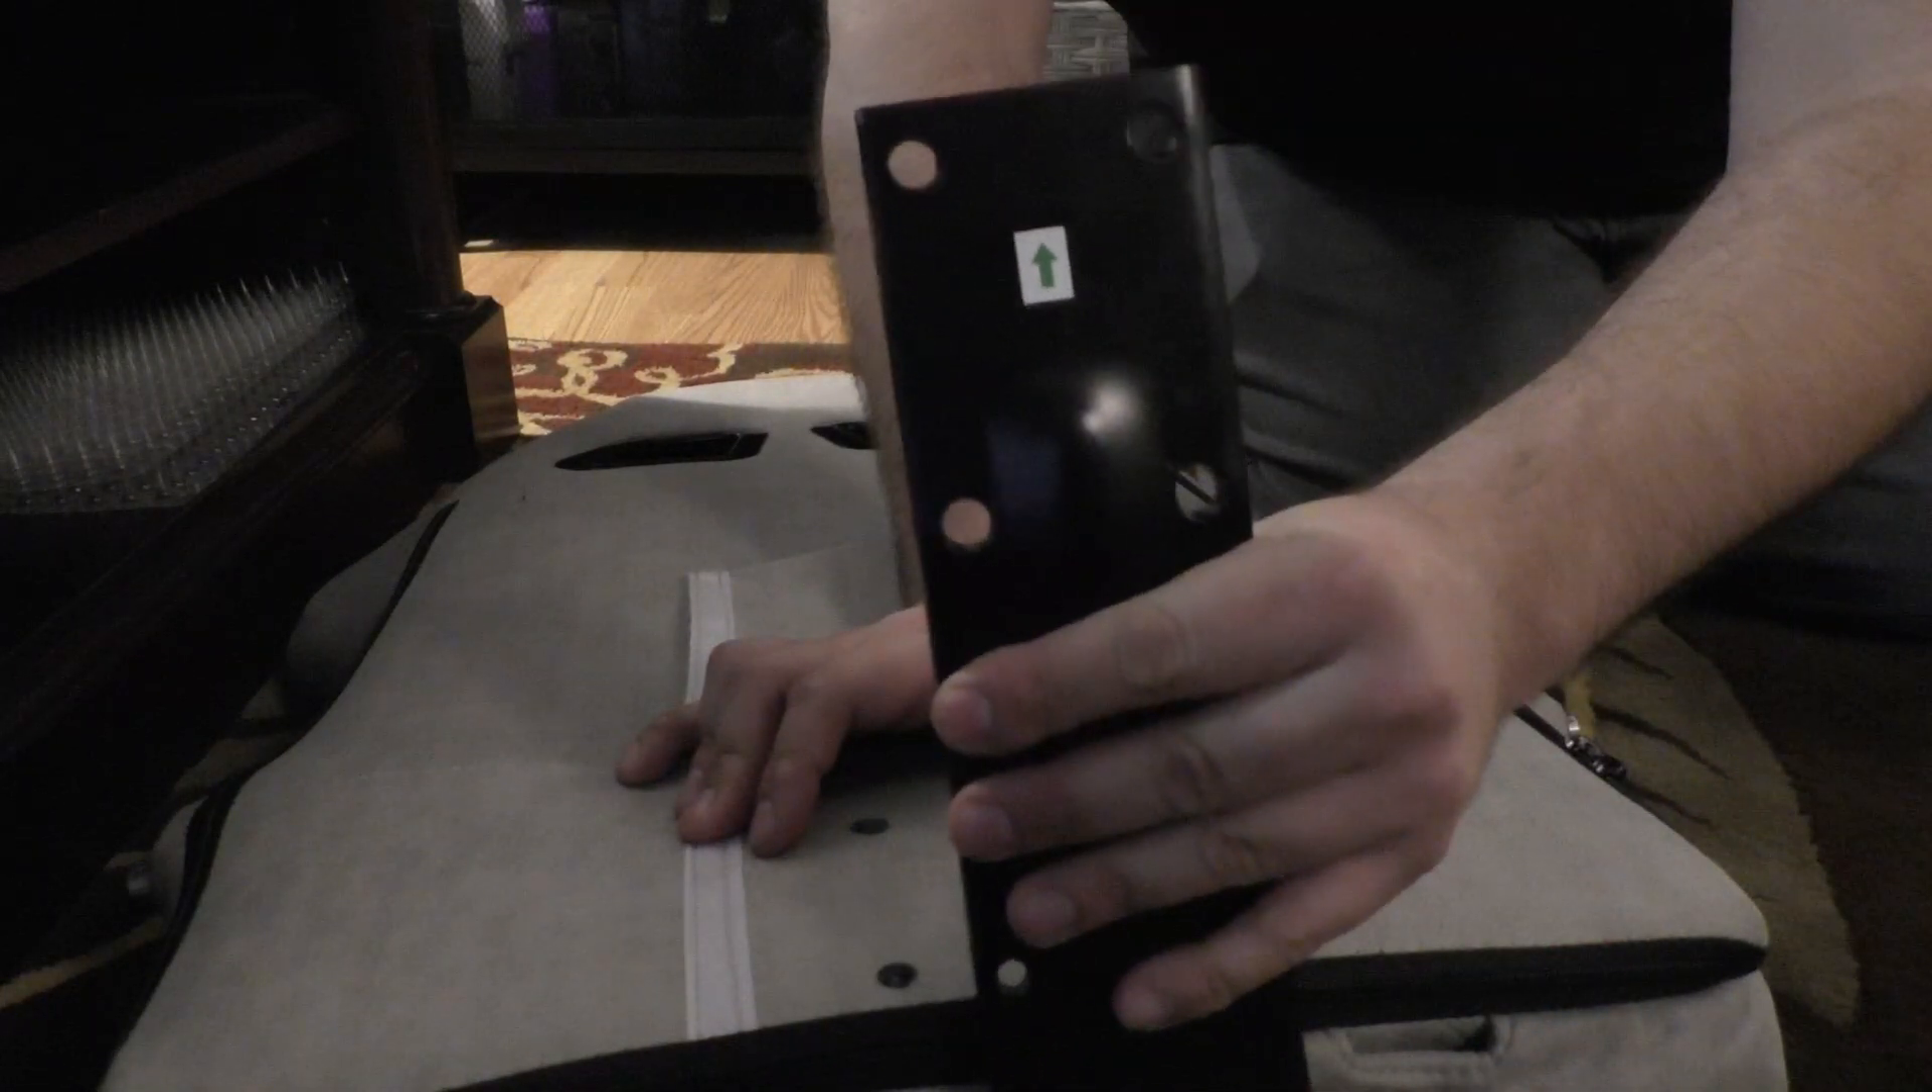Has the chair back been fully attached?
No.